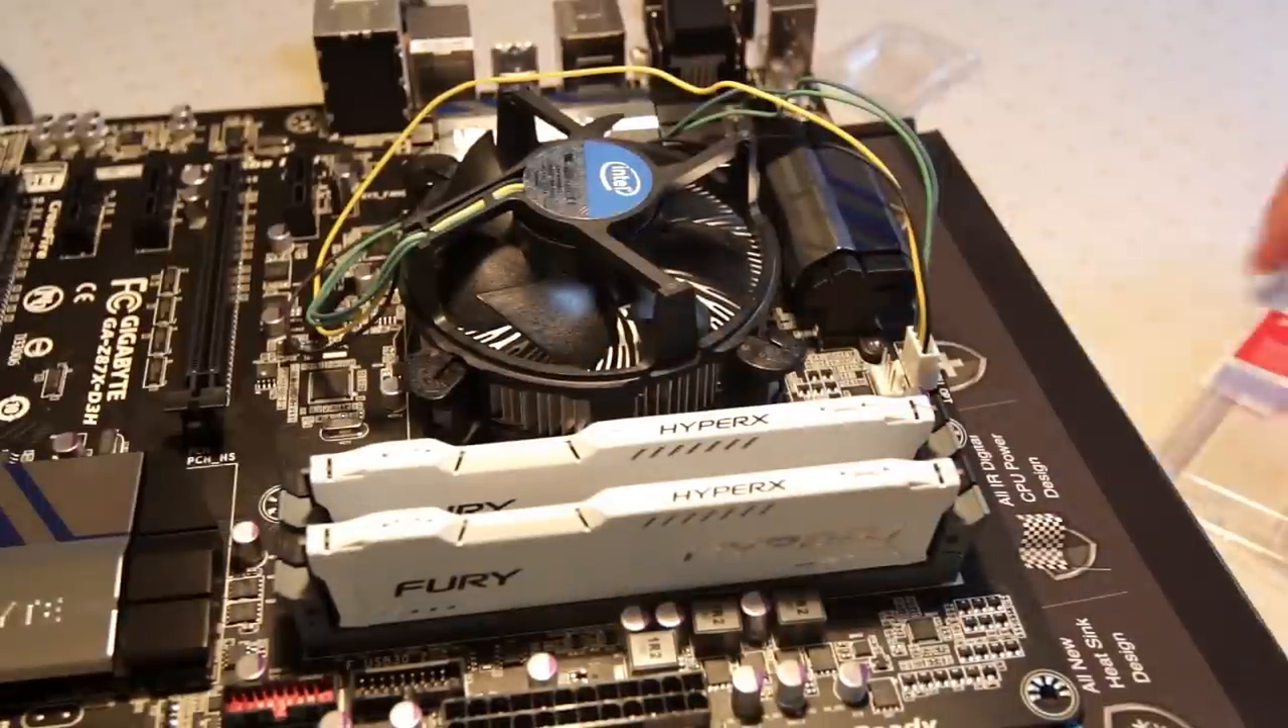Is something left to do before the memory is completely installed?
No.